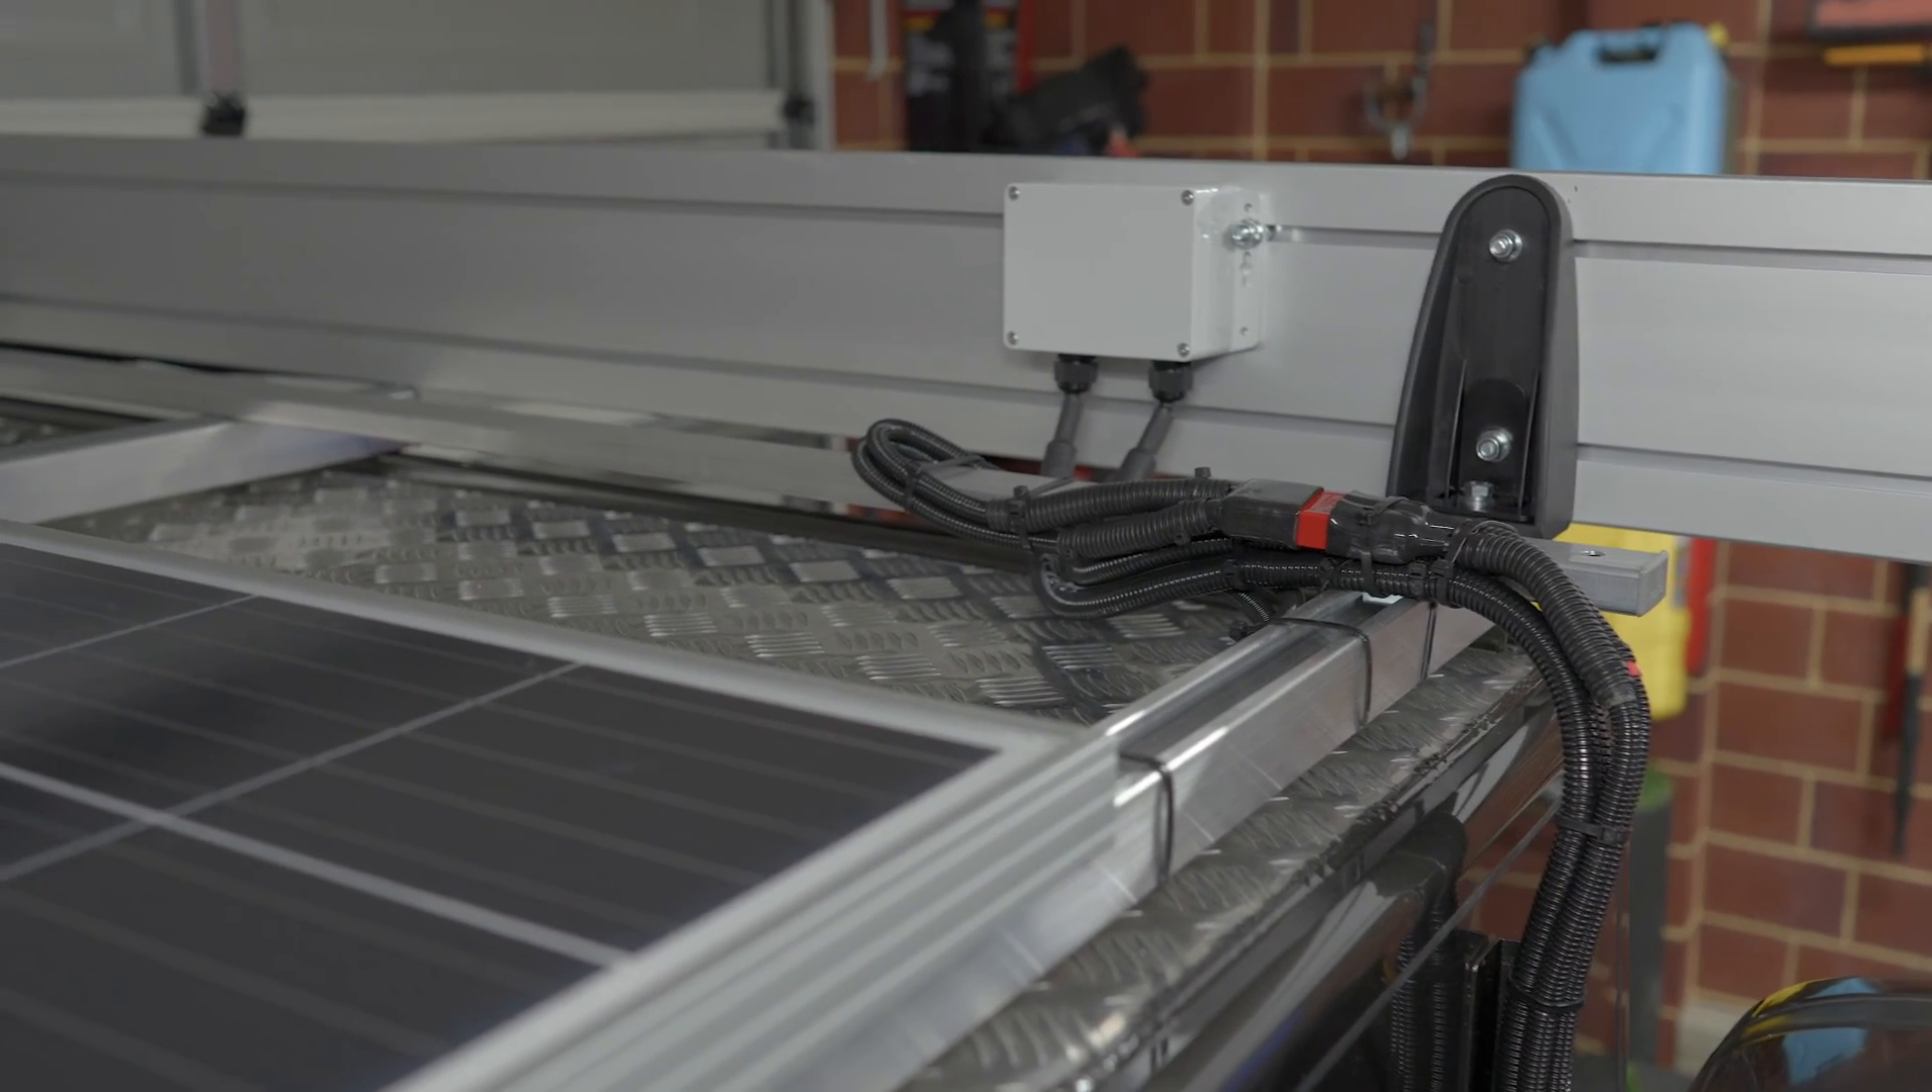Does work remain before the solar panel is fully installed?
No.